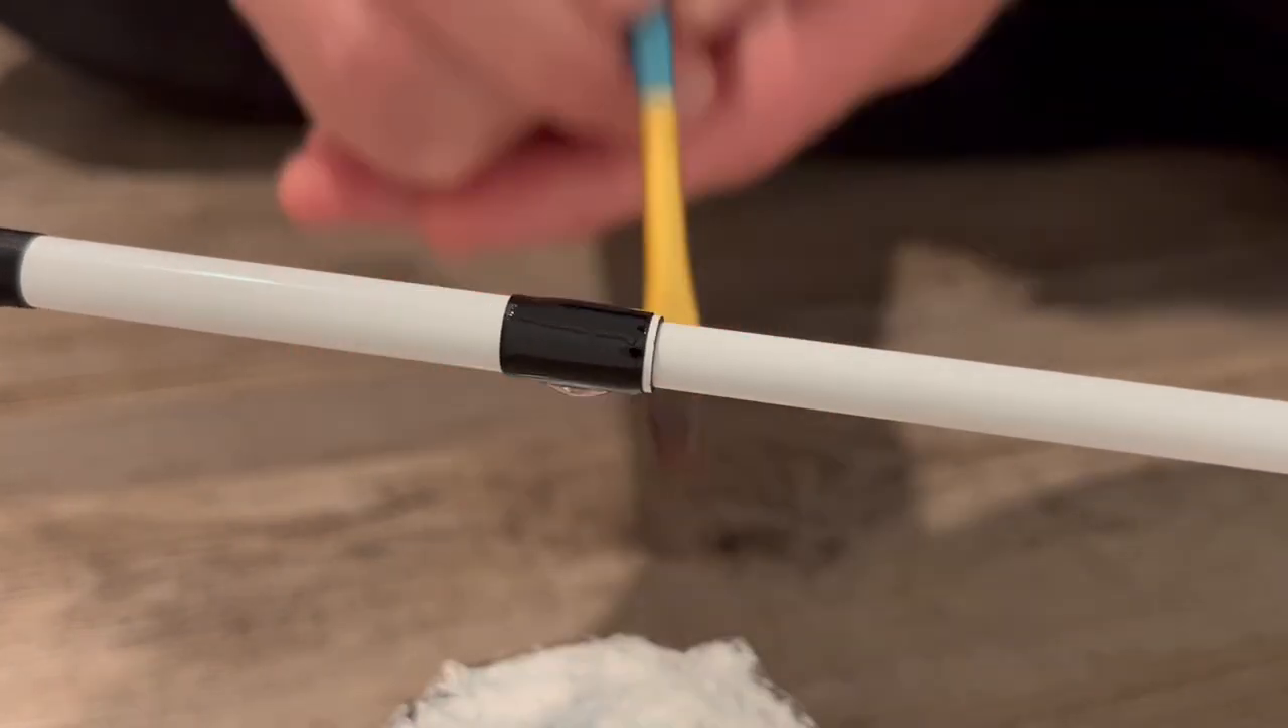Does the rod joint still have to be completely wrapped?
No.